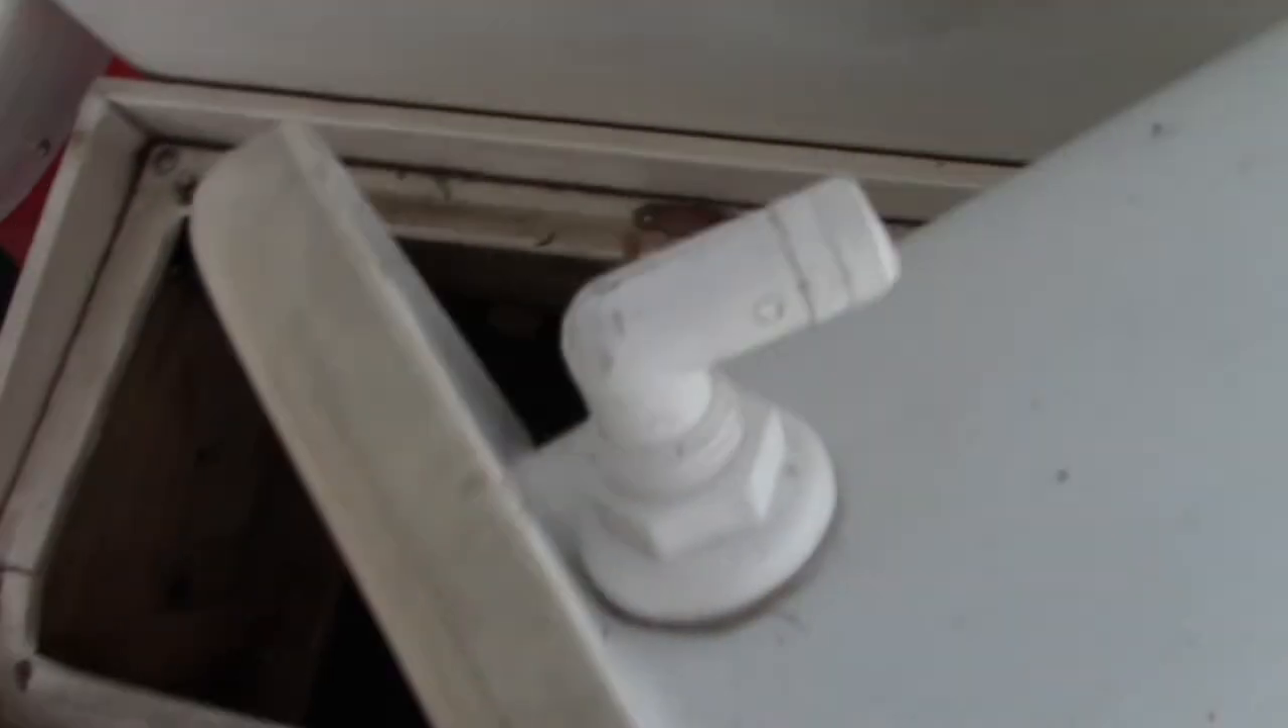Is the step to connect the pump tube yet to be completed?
Yes.